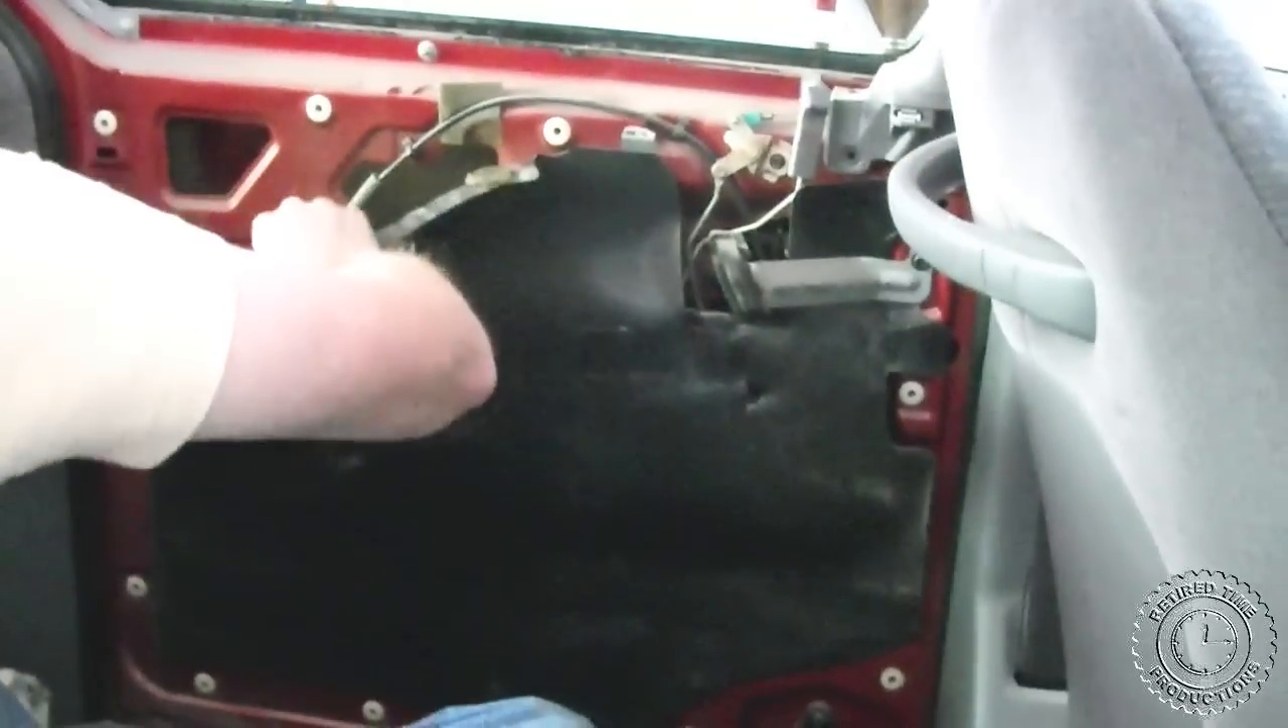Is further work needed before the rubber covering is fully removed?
Yes.